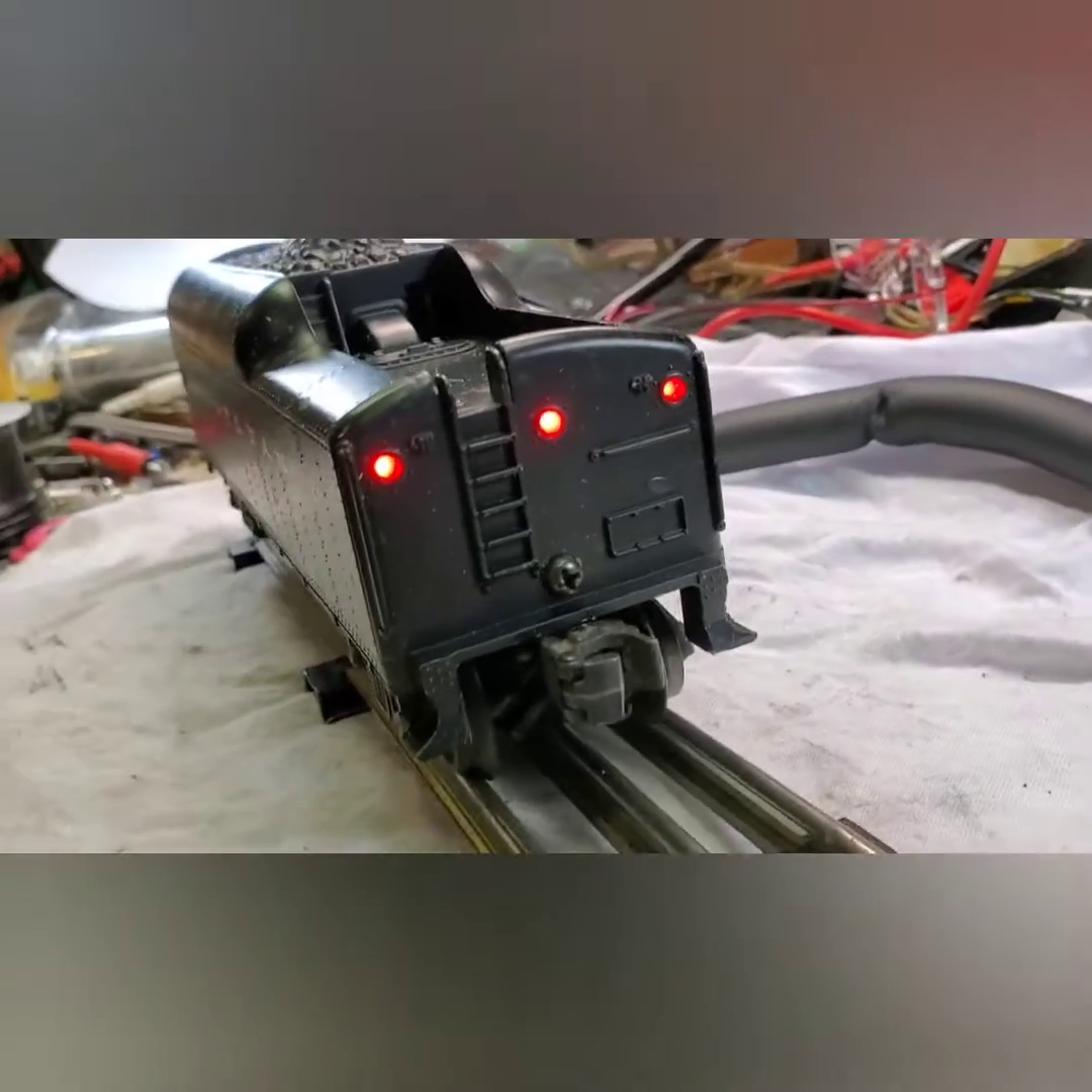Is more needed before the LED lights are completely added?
No.